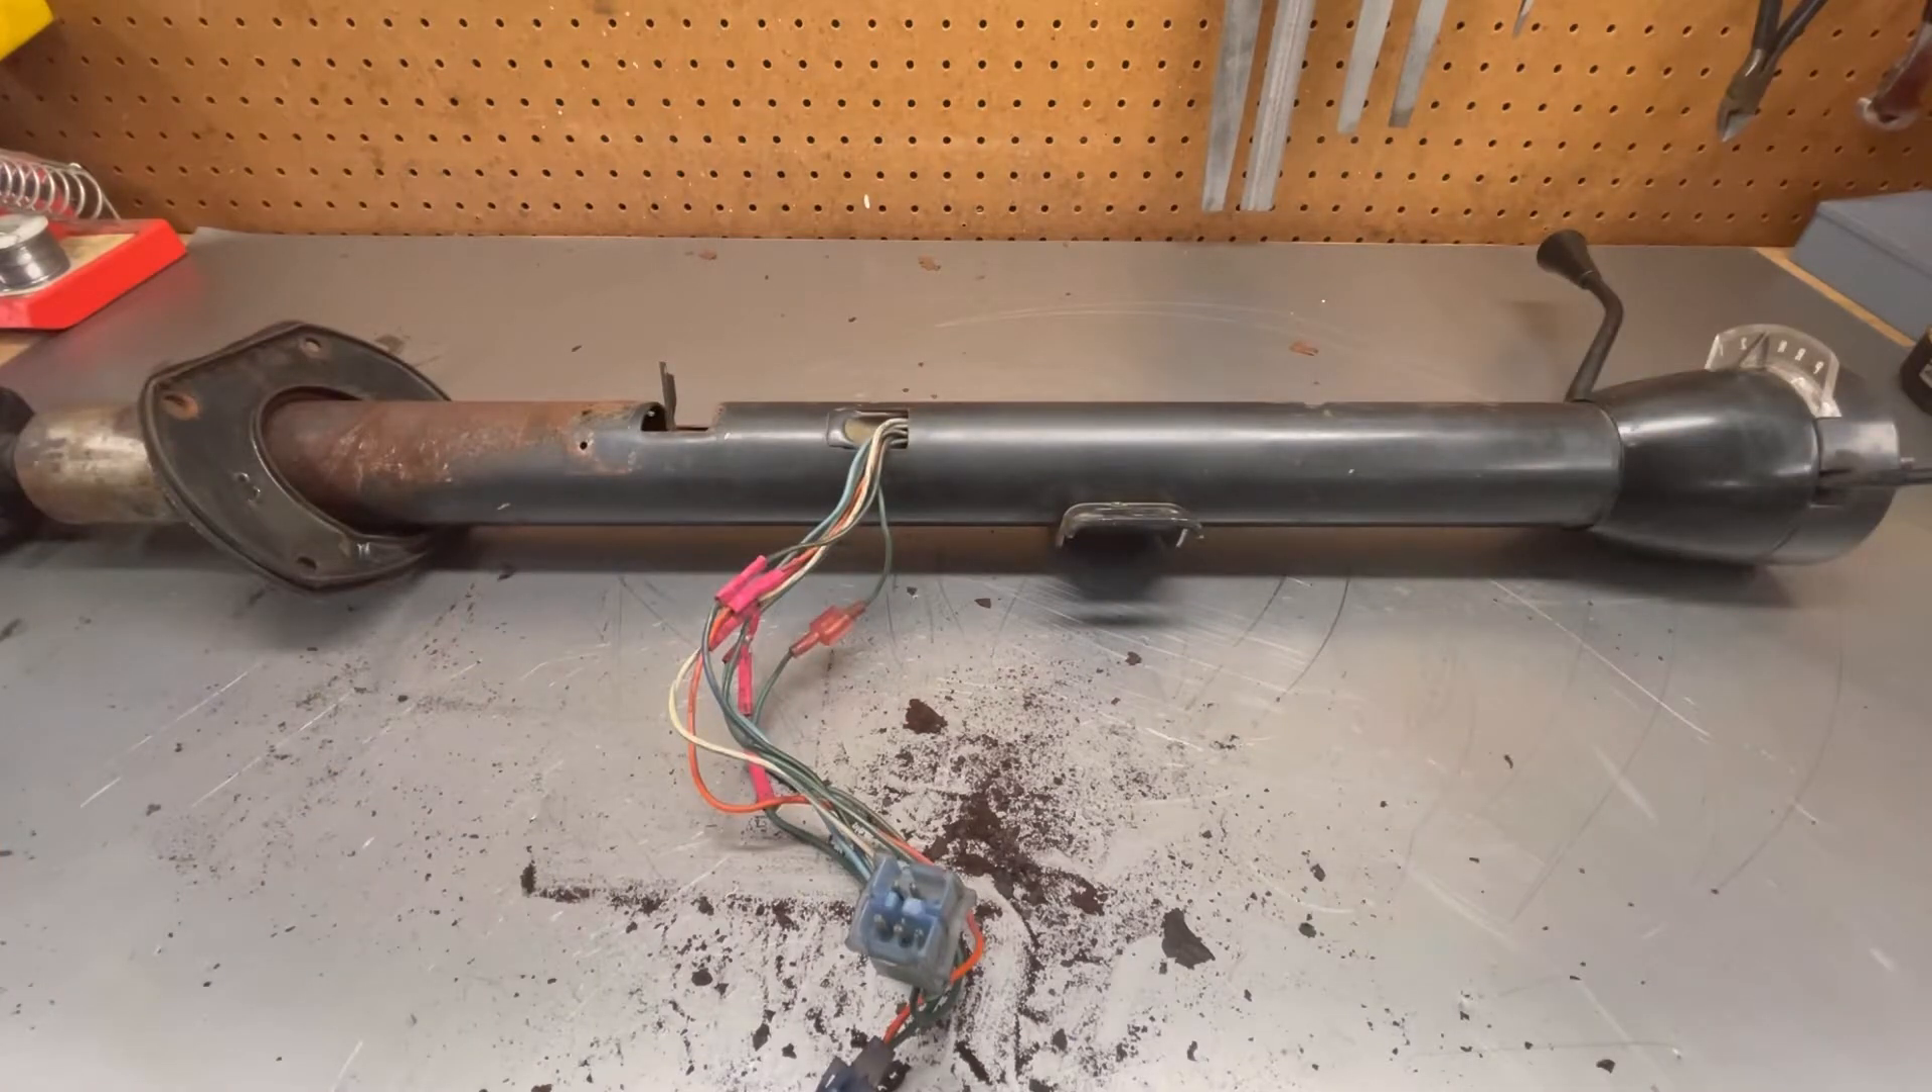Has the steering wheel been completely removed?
Yes.